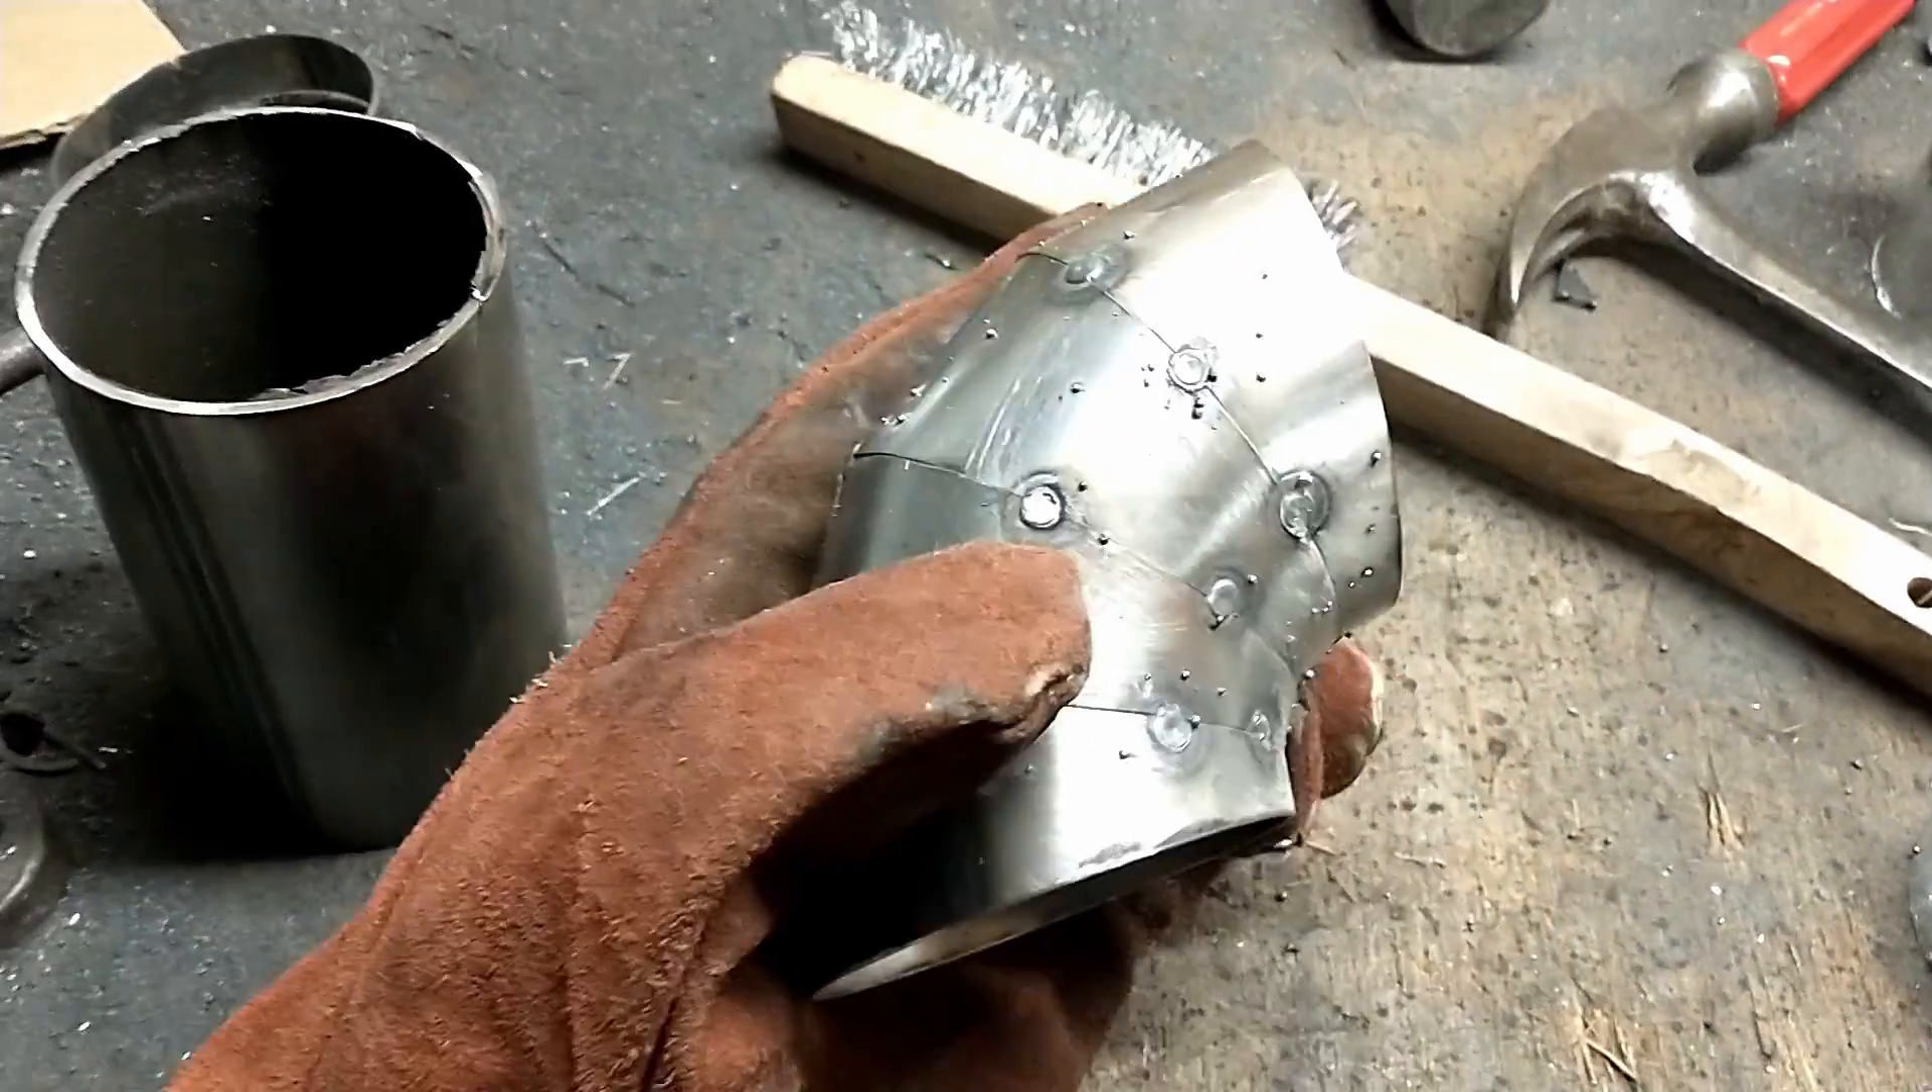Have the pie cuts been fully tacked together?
Yes.